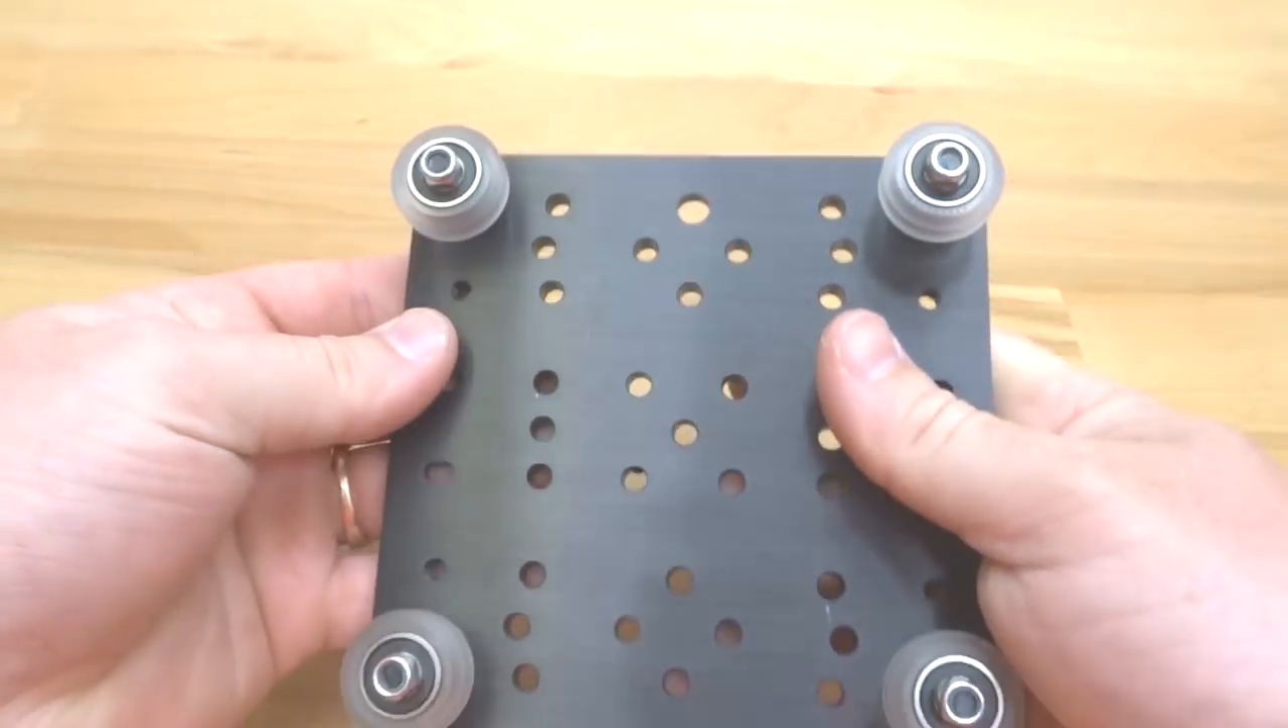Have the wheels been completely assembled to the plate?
Yes.